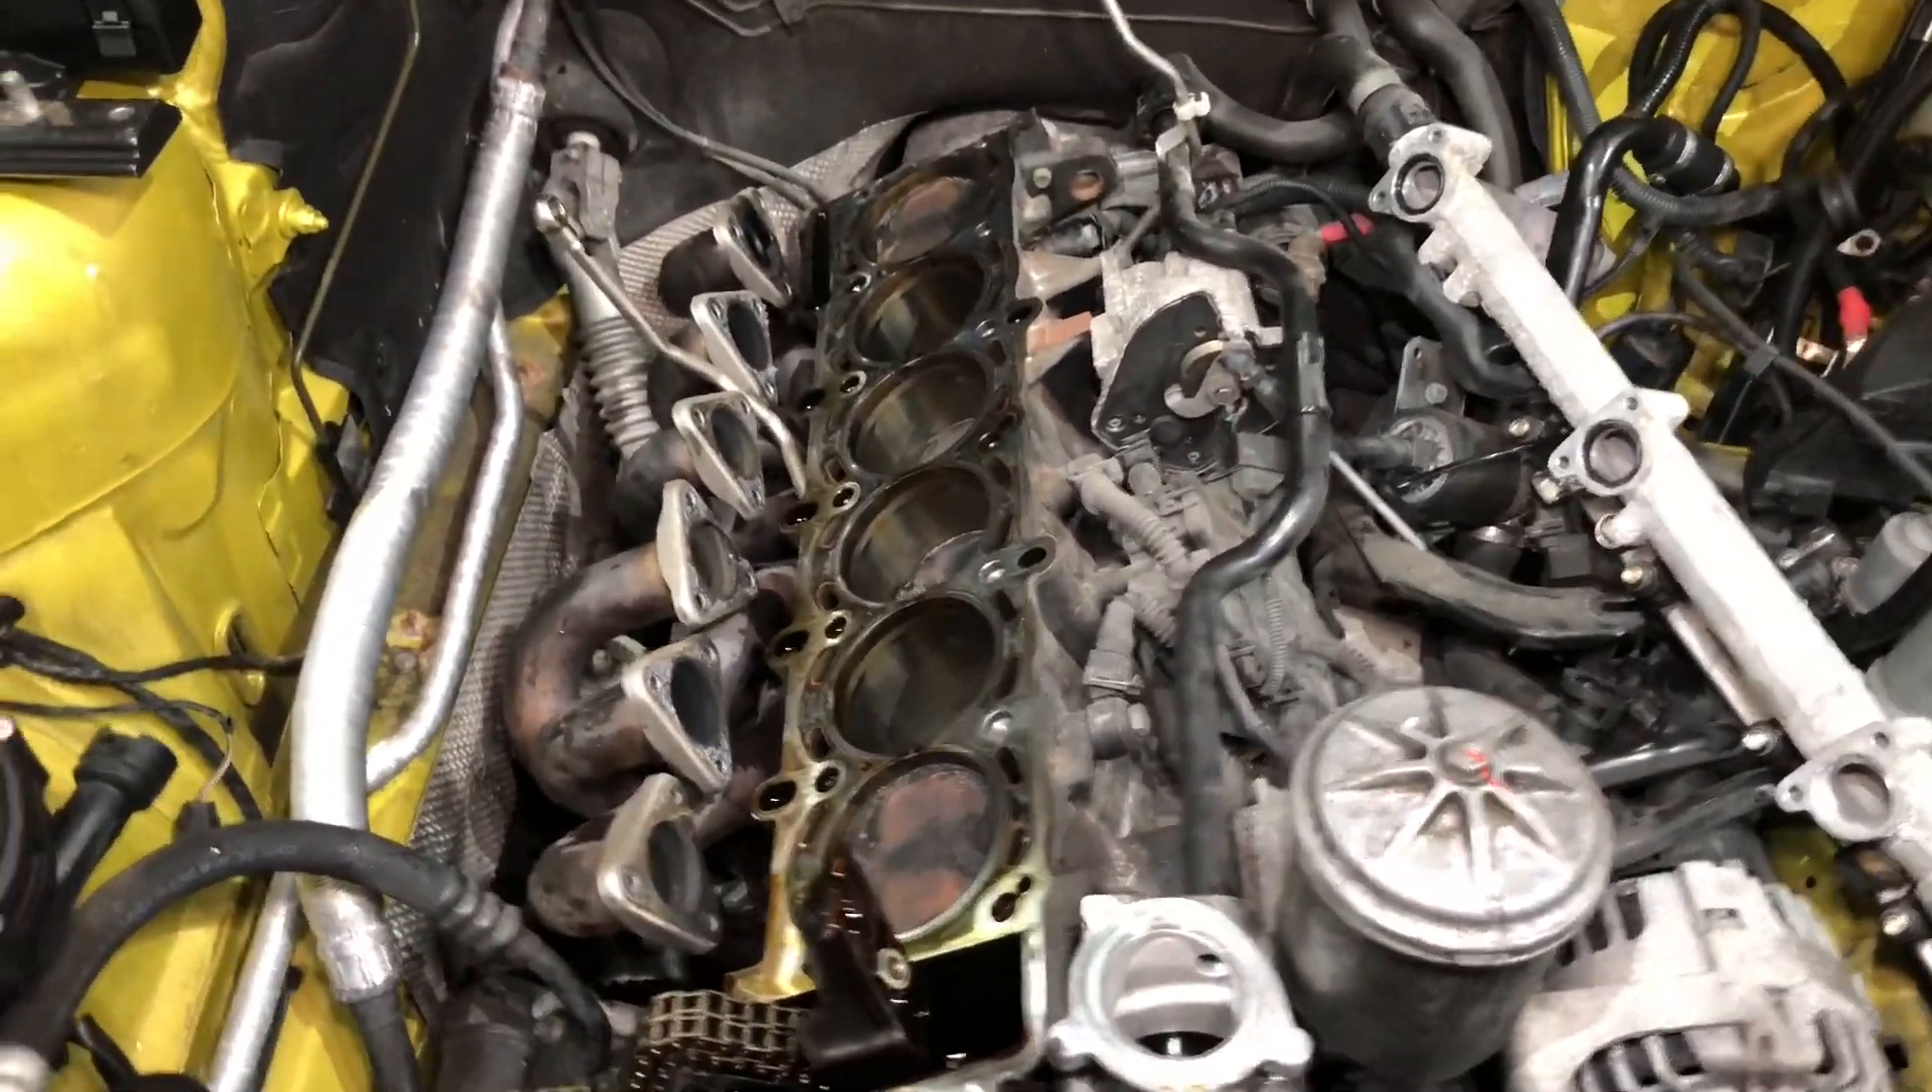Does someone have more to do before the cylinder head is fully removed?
No.